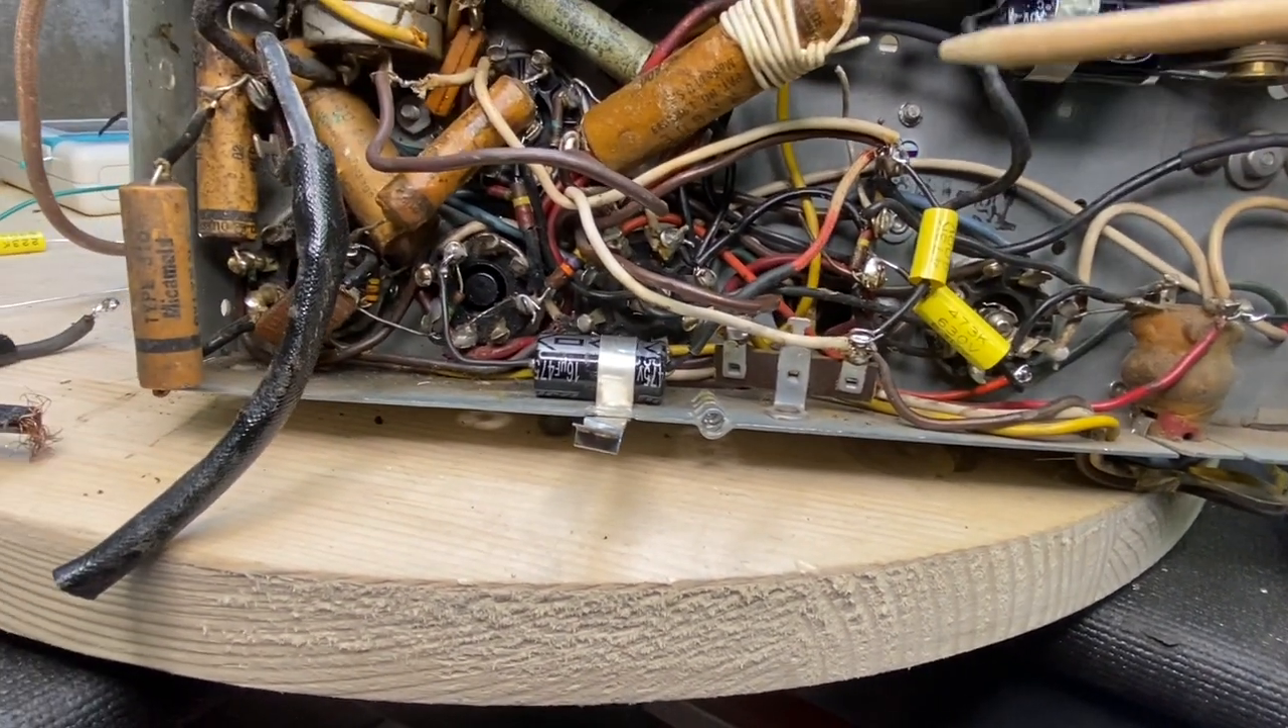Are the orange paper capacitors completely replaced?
No.